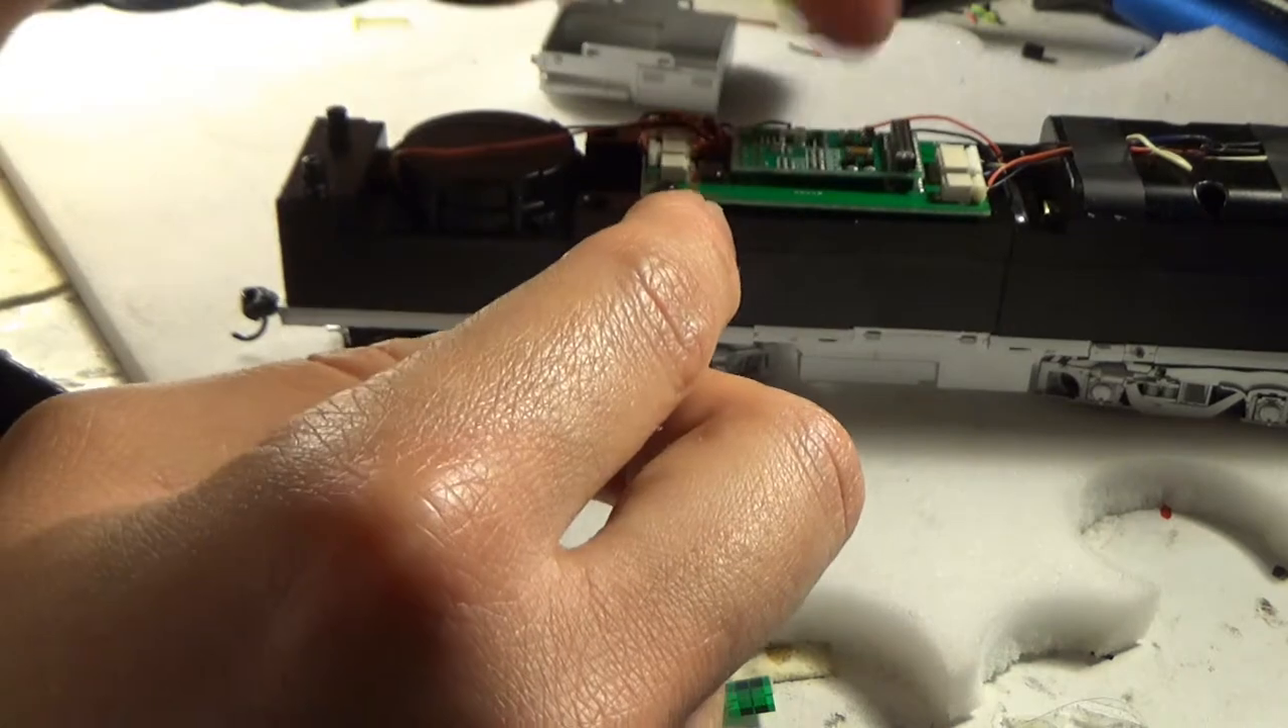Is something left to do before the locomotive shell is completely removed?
No.